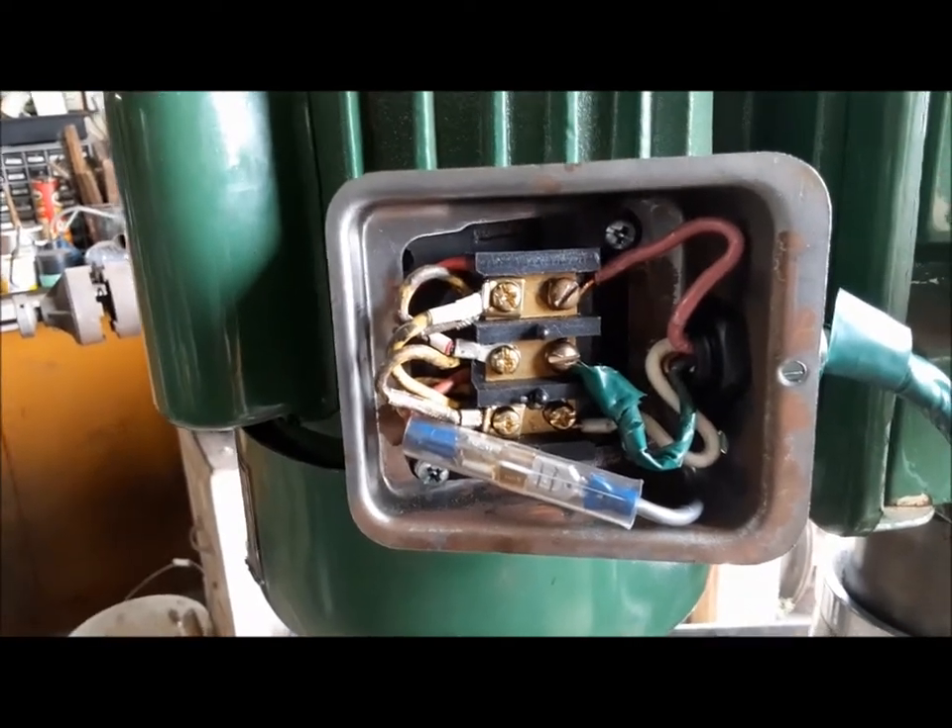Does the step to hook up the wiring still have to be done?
No.